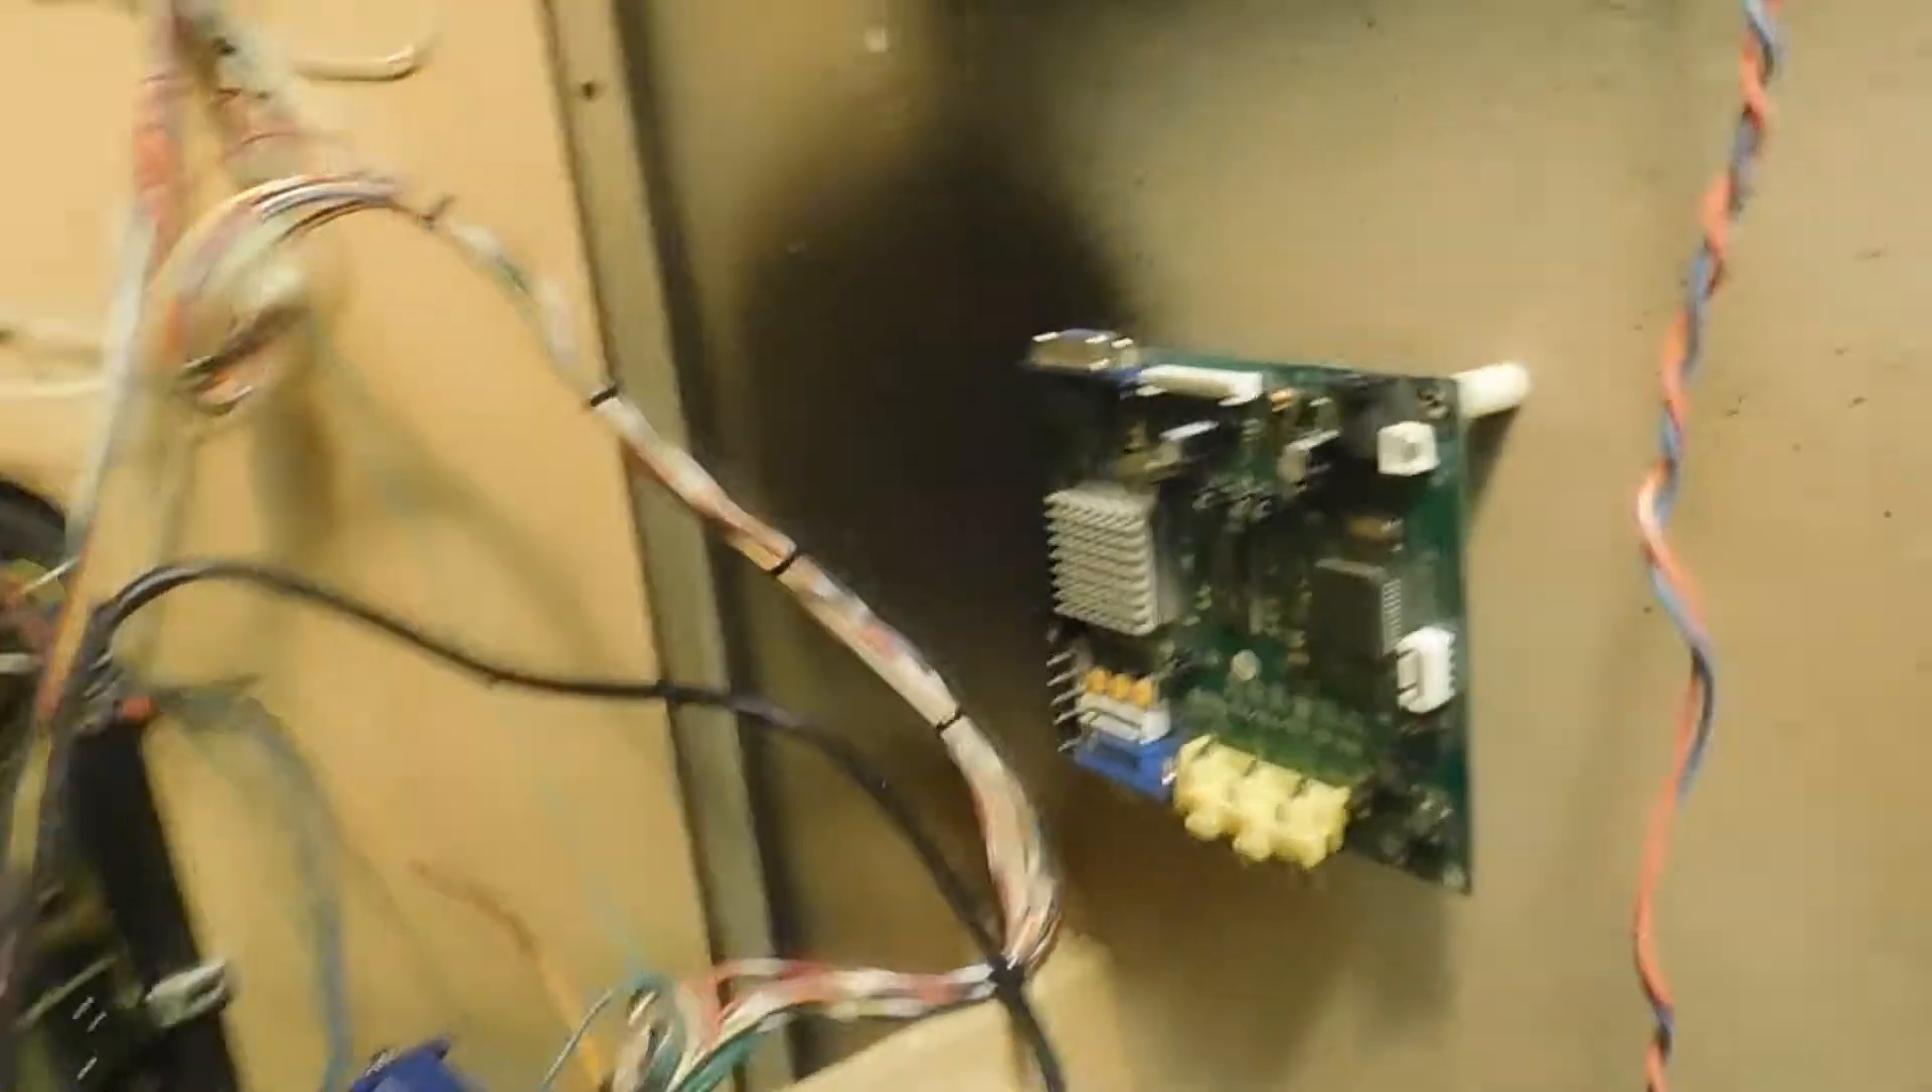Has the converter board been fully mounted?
Yes.